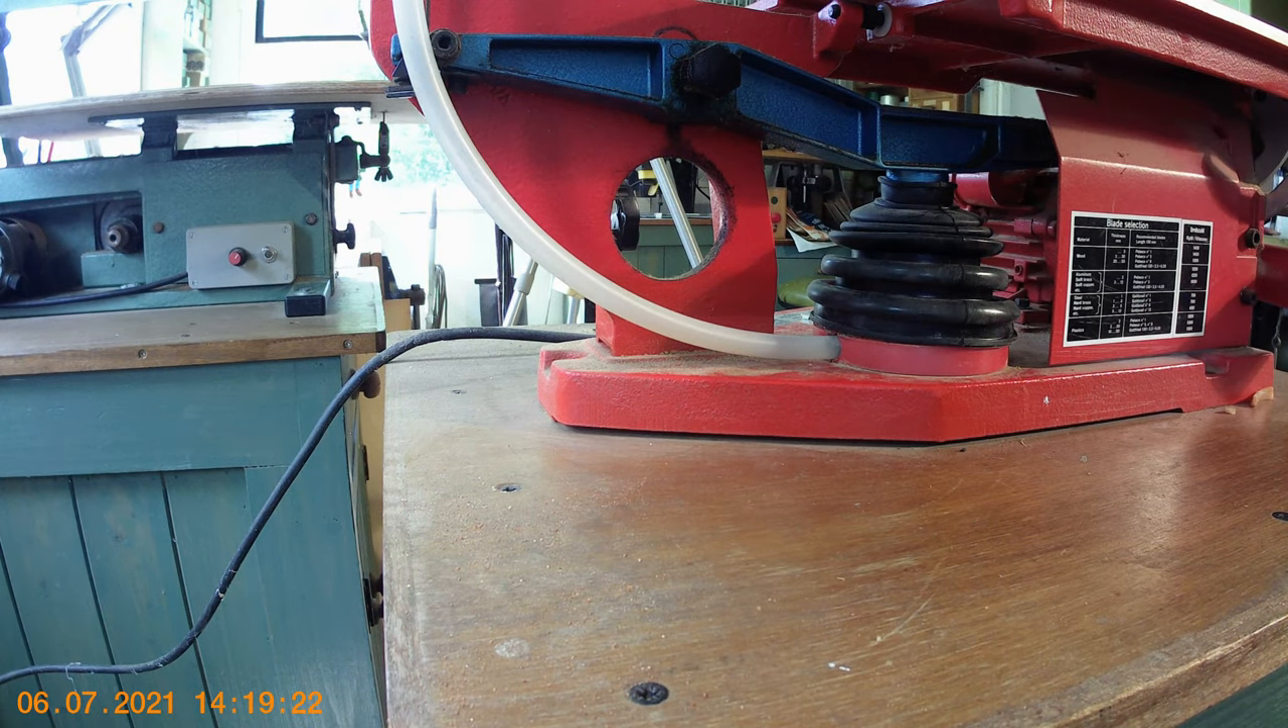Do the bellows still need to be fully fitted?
No.